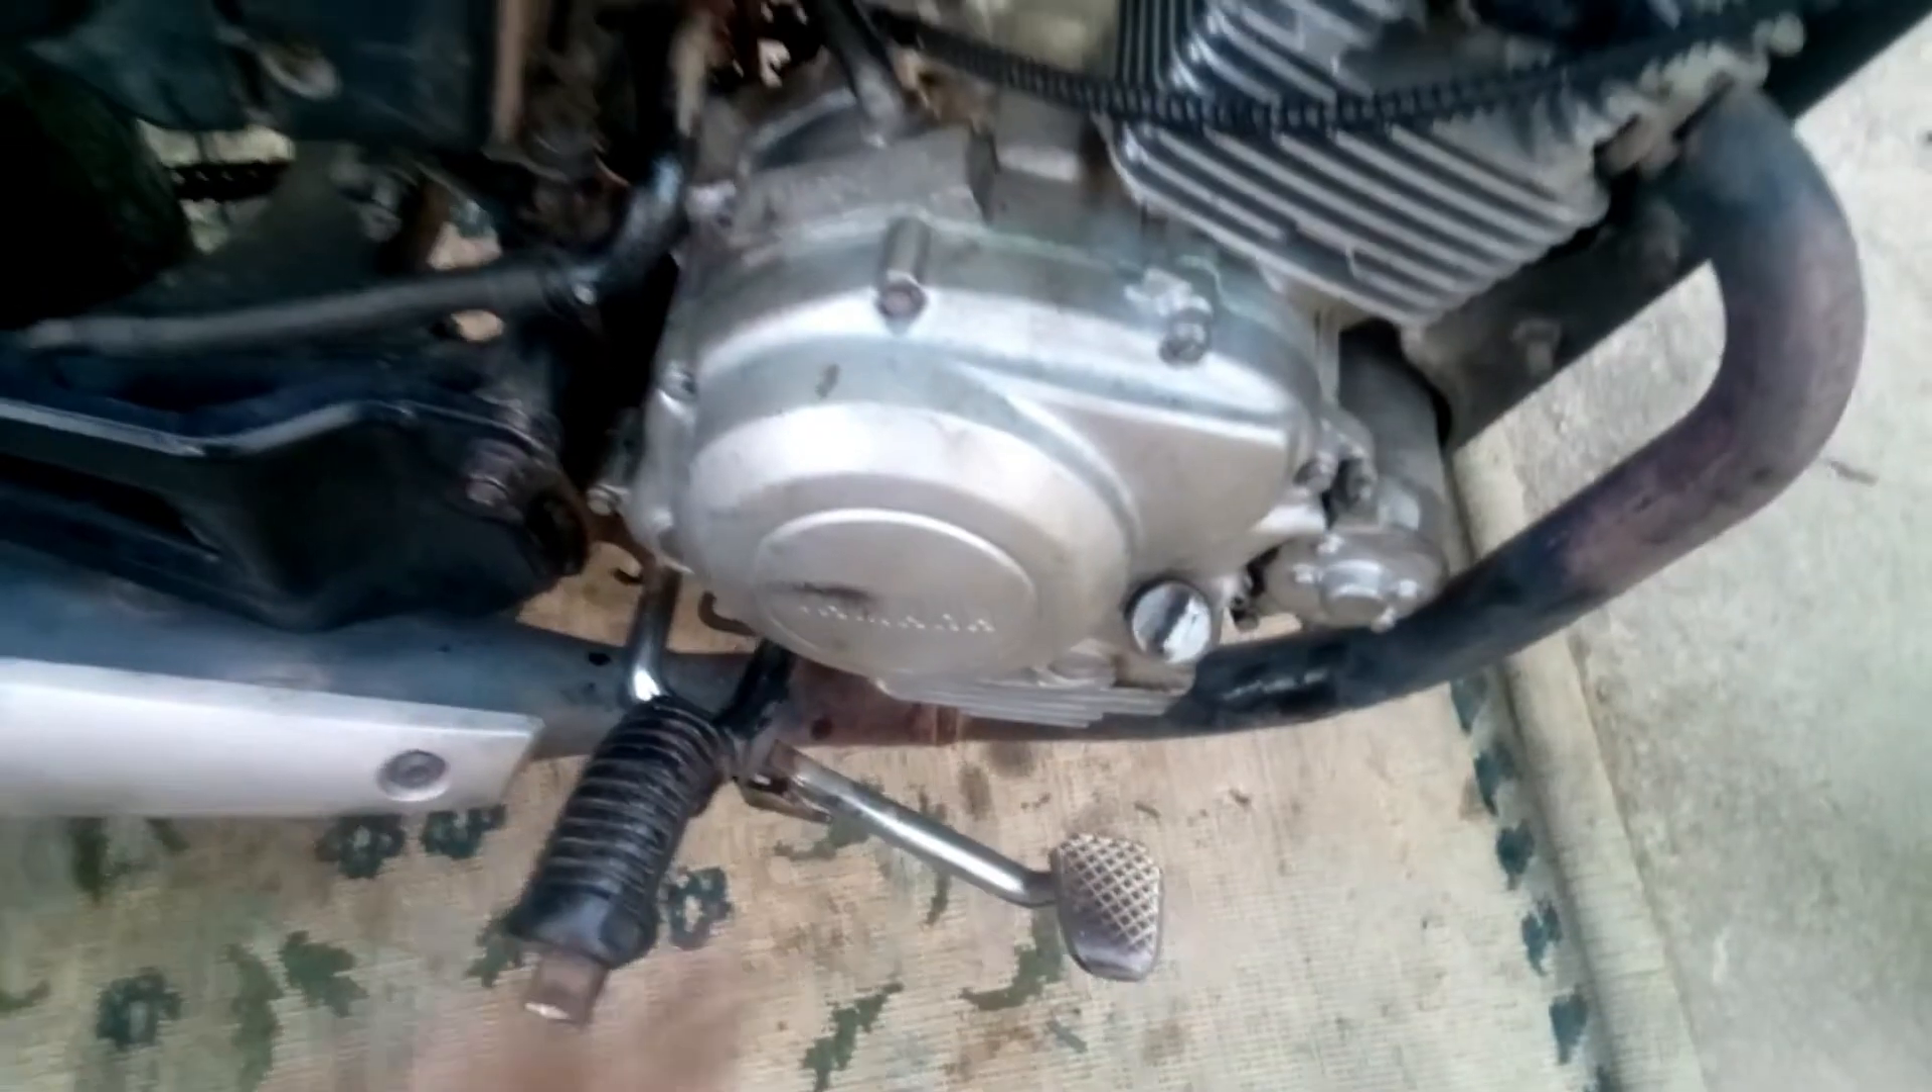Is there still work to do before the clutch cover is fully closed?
No.